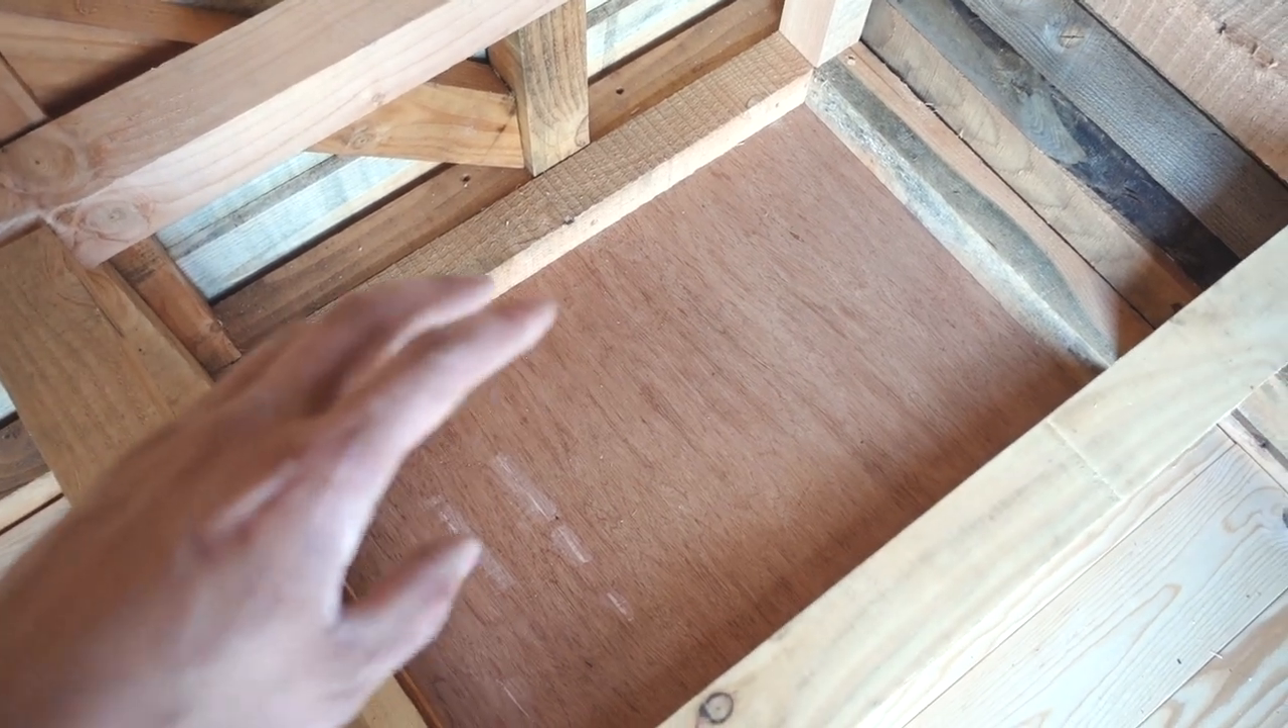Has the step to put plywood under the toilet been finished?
Yes.